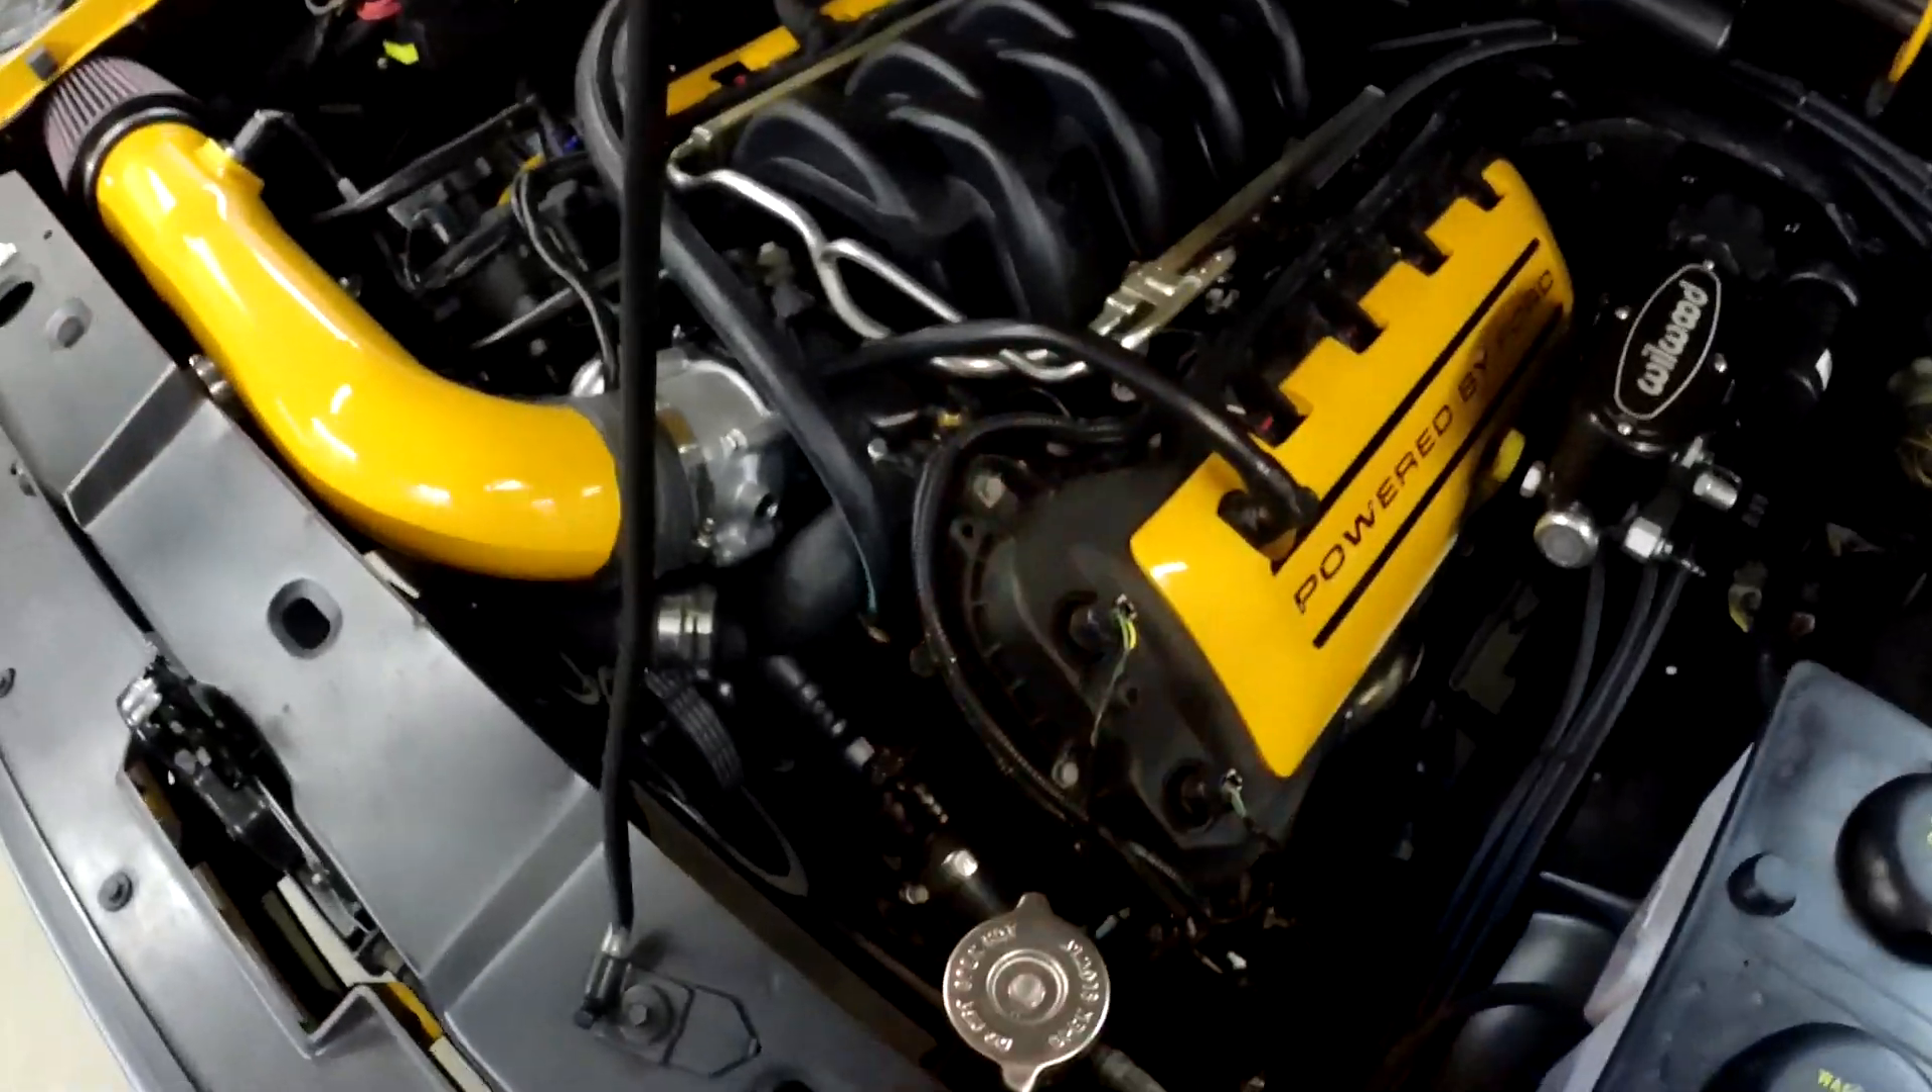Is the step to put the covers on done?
Yes.